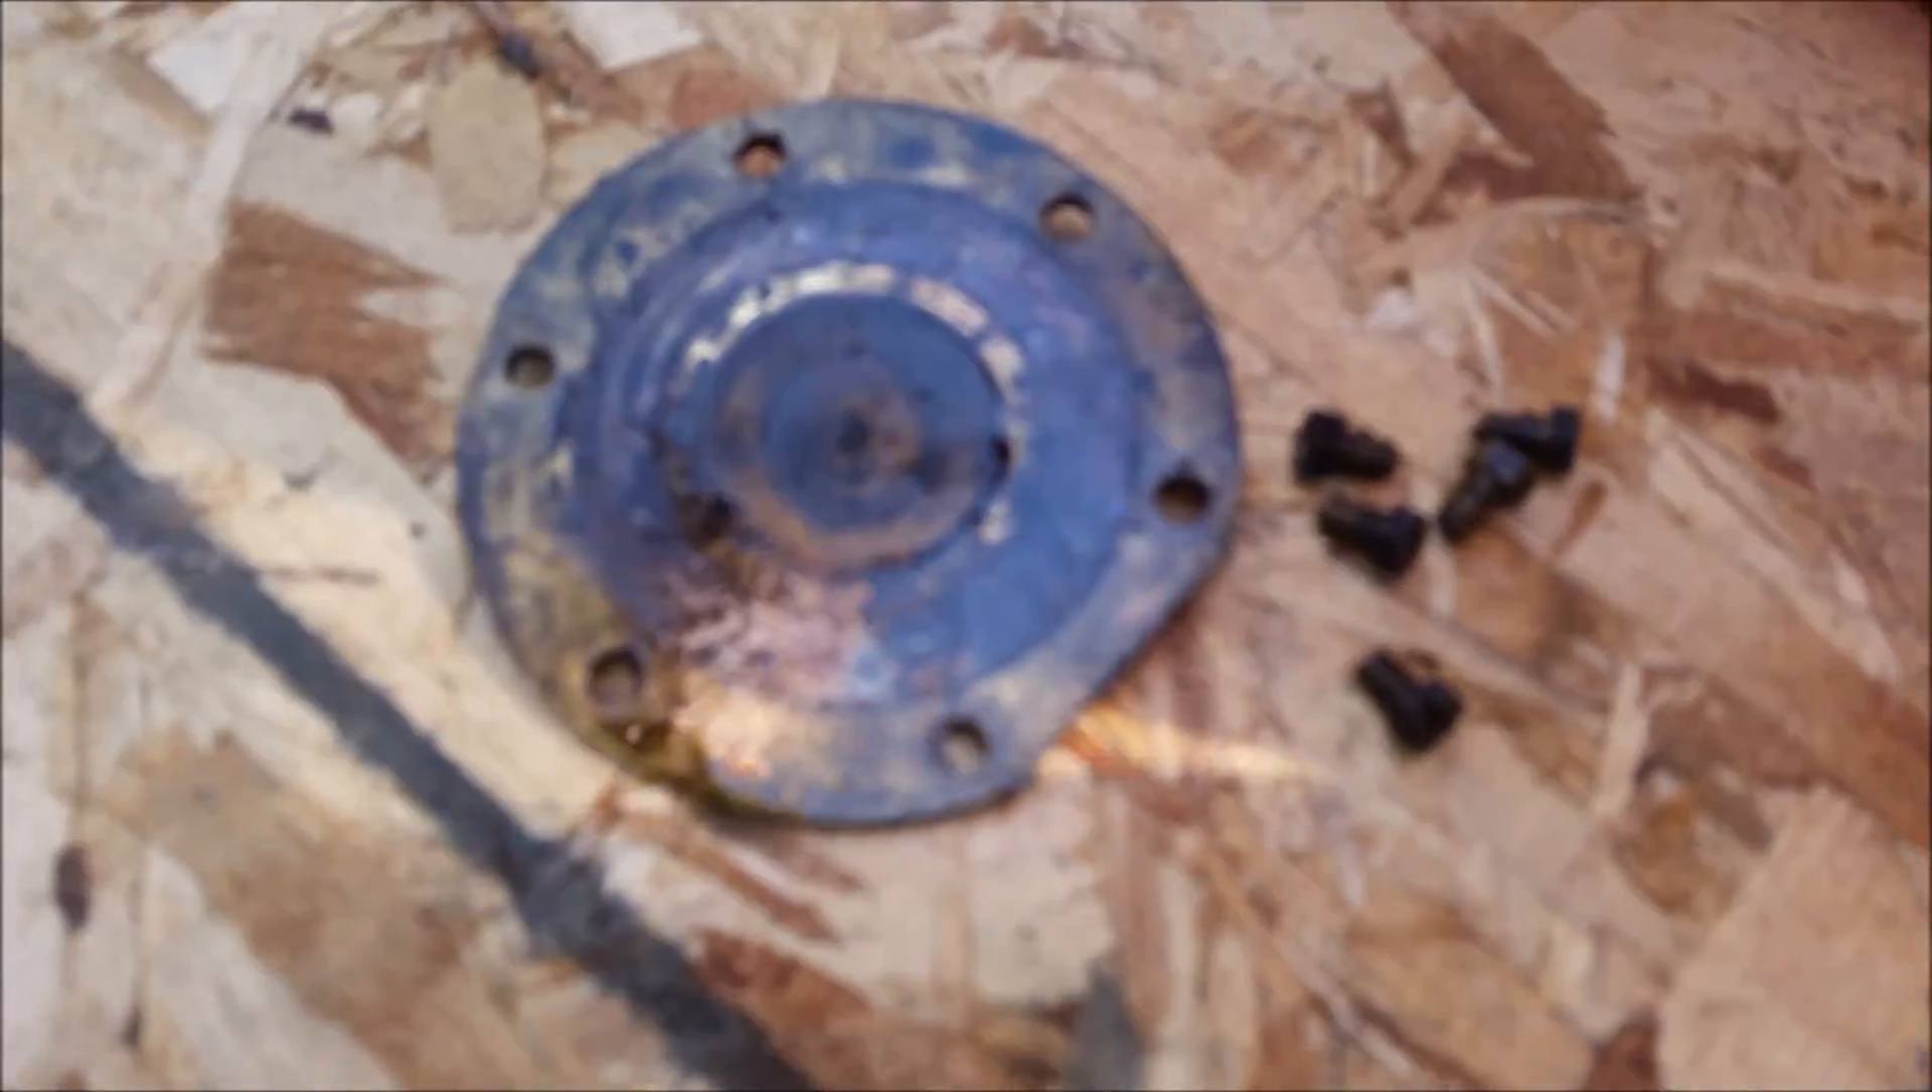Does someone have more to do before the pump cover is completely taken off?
No.